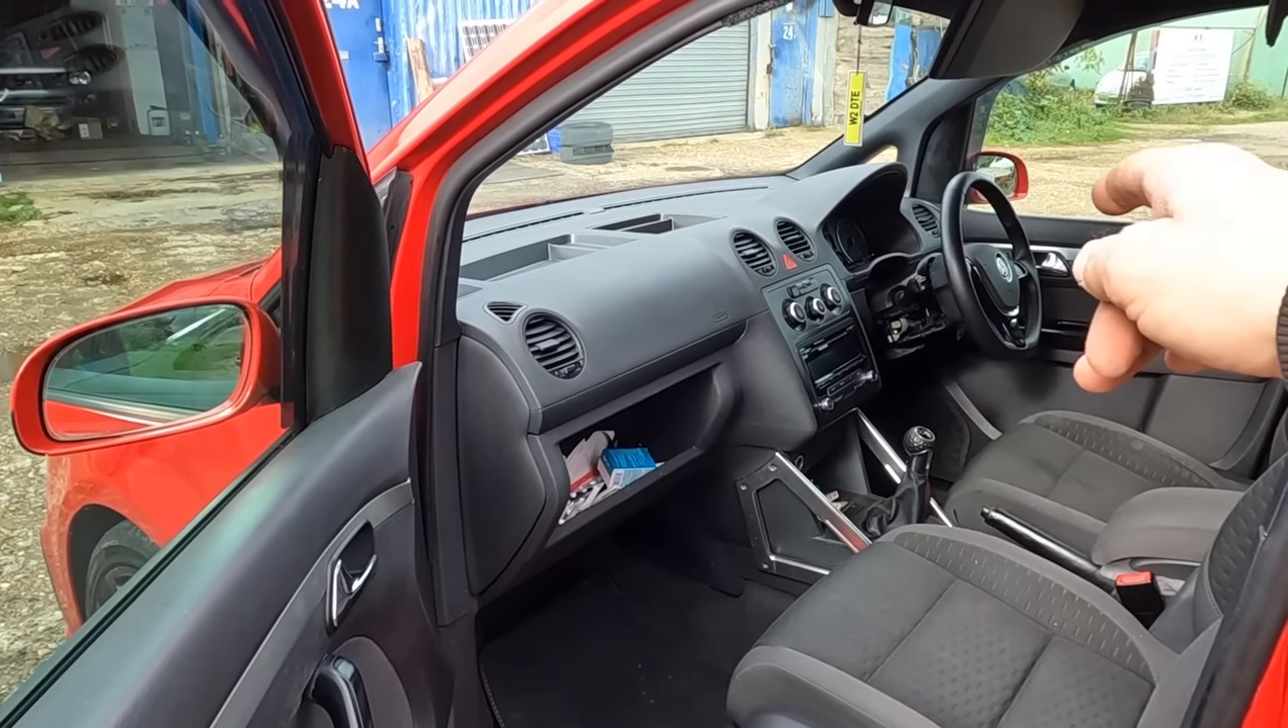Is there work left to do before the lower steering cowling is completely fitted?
Yes.